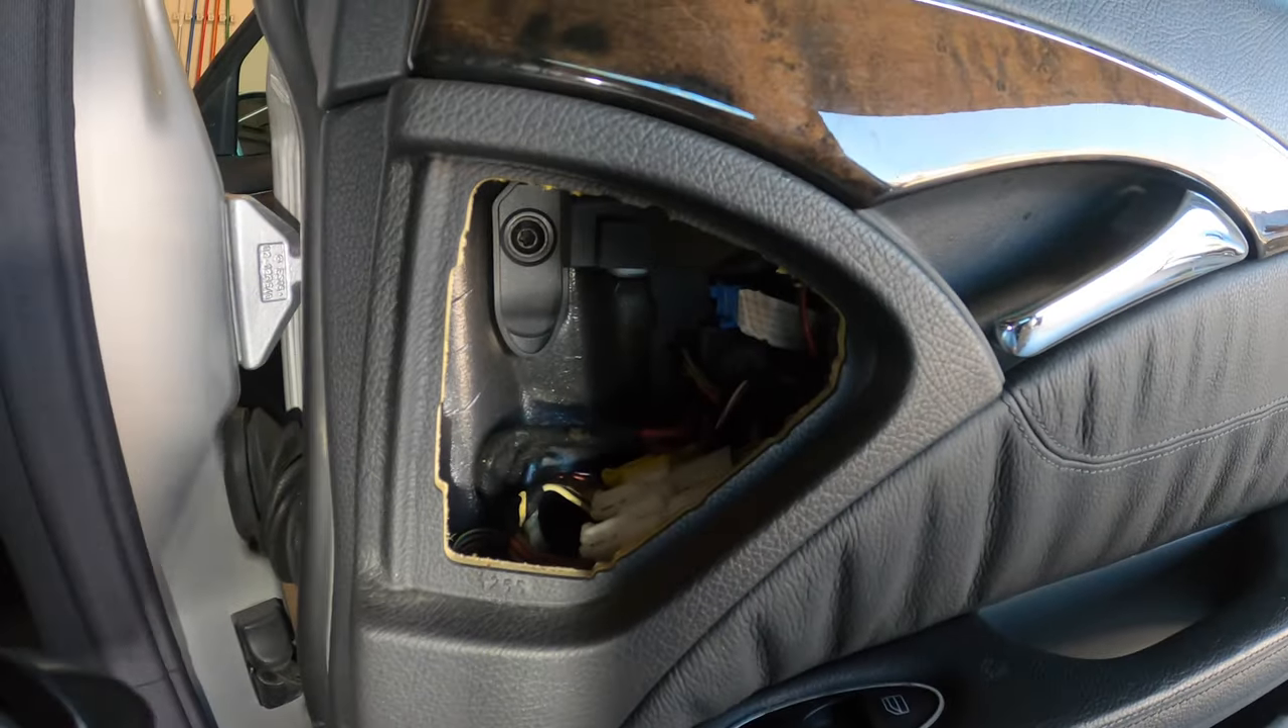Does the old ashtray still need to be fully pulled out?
No.